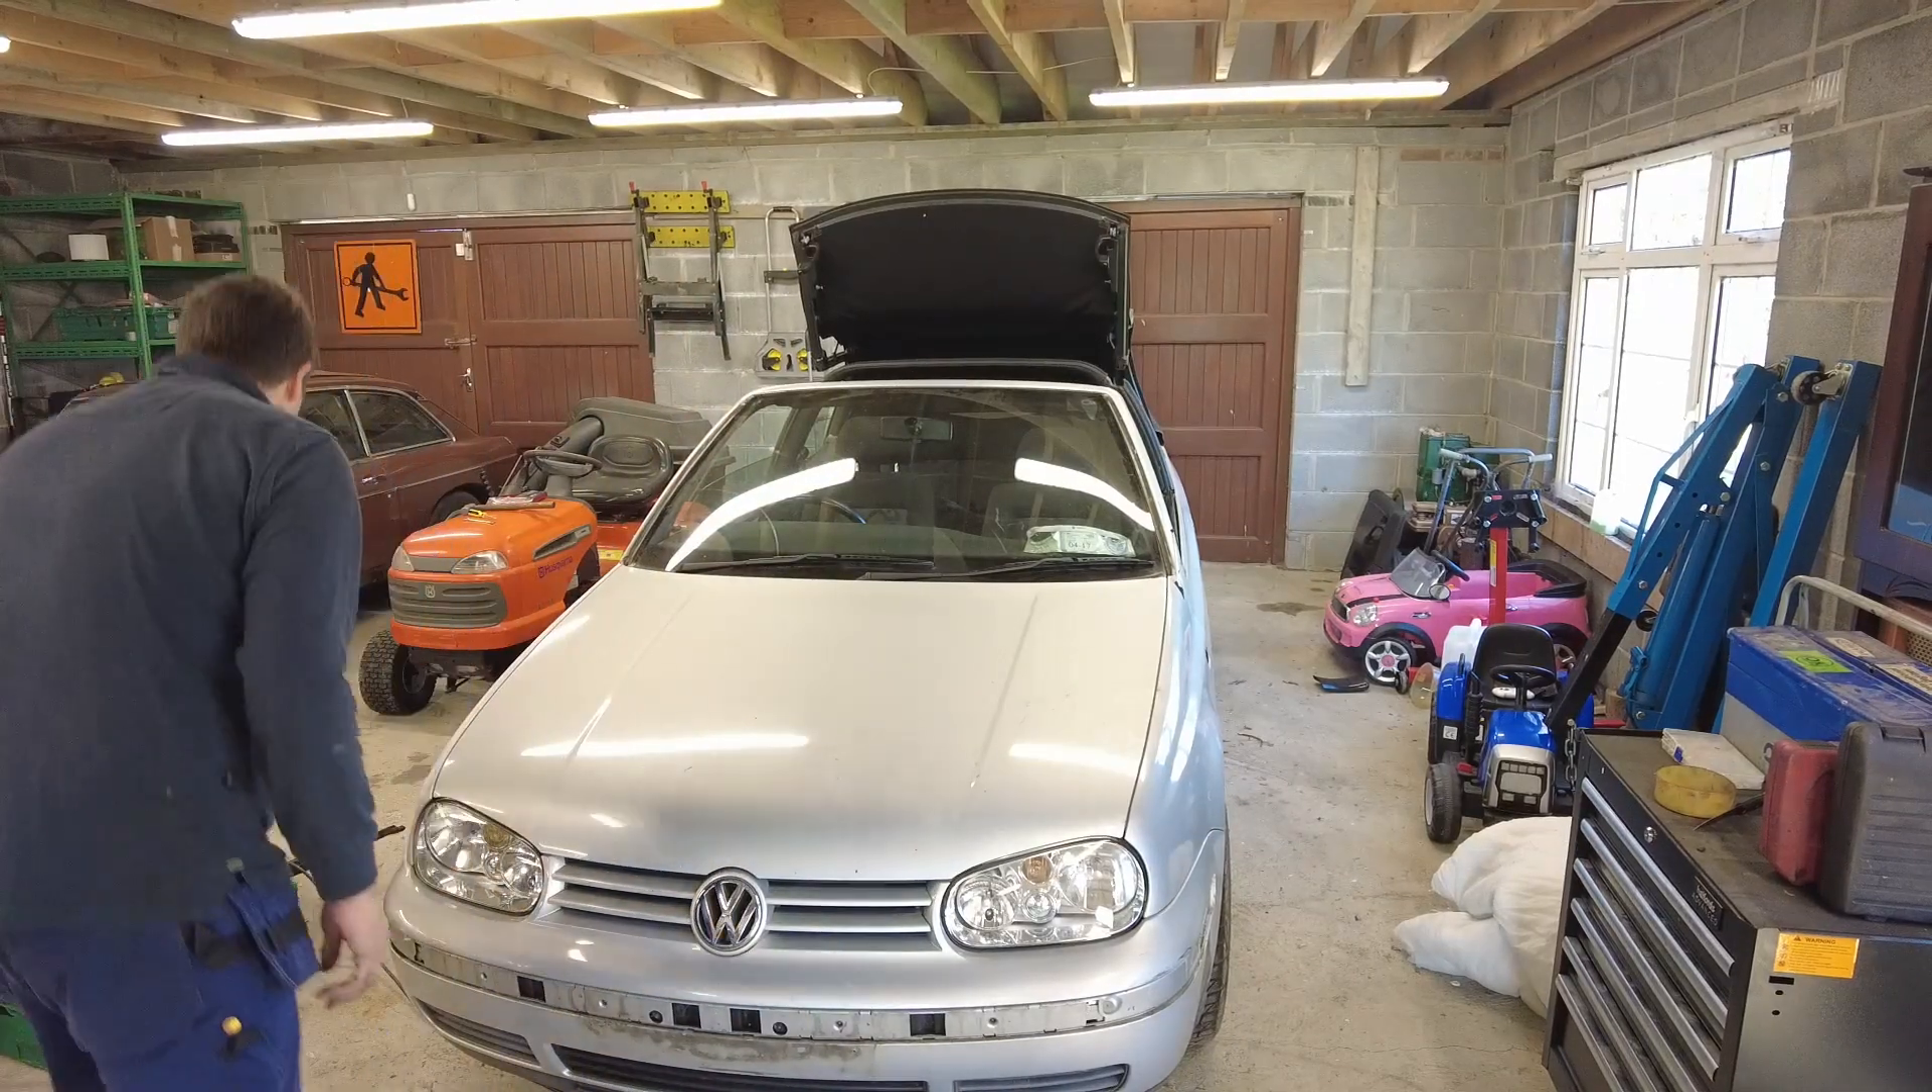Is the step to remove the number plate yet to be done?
No.